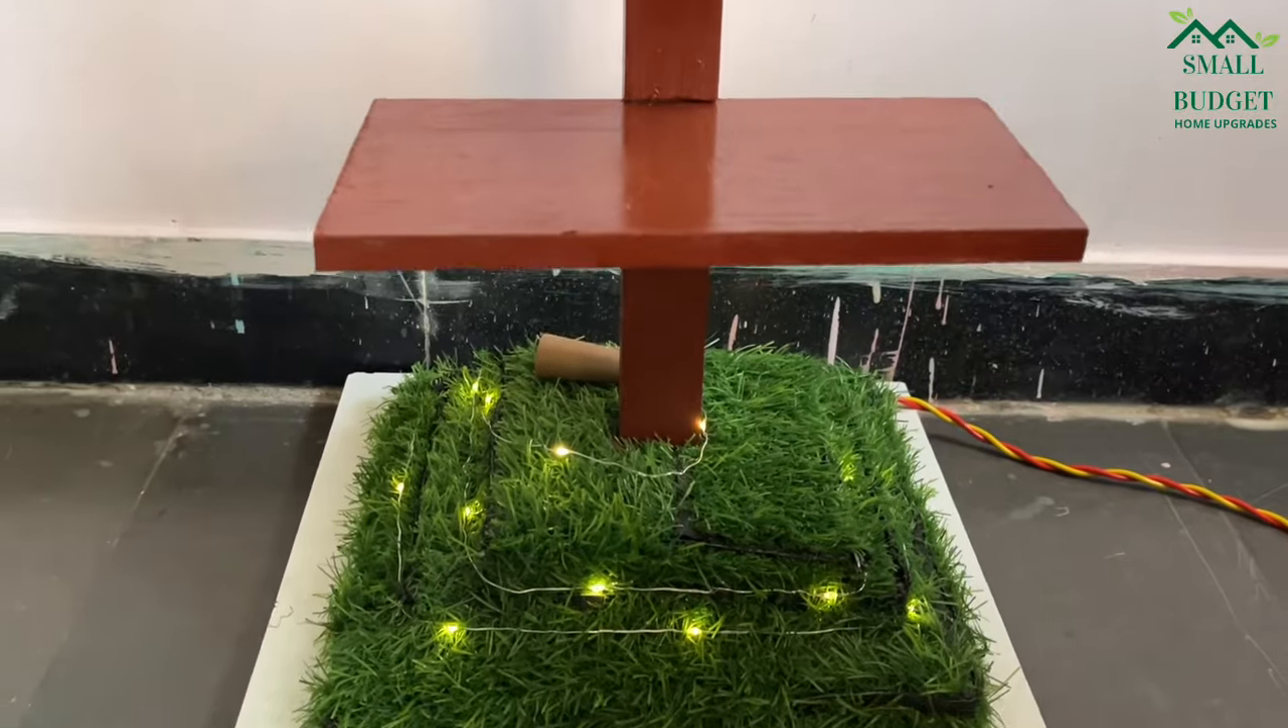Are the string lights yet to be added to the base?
No.